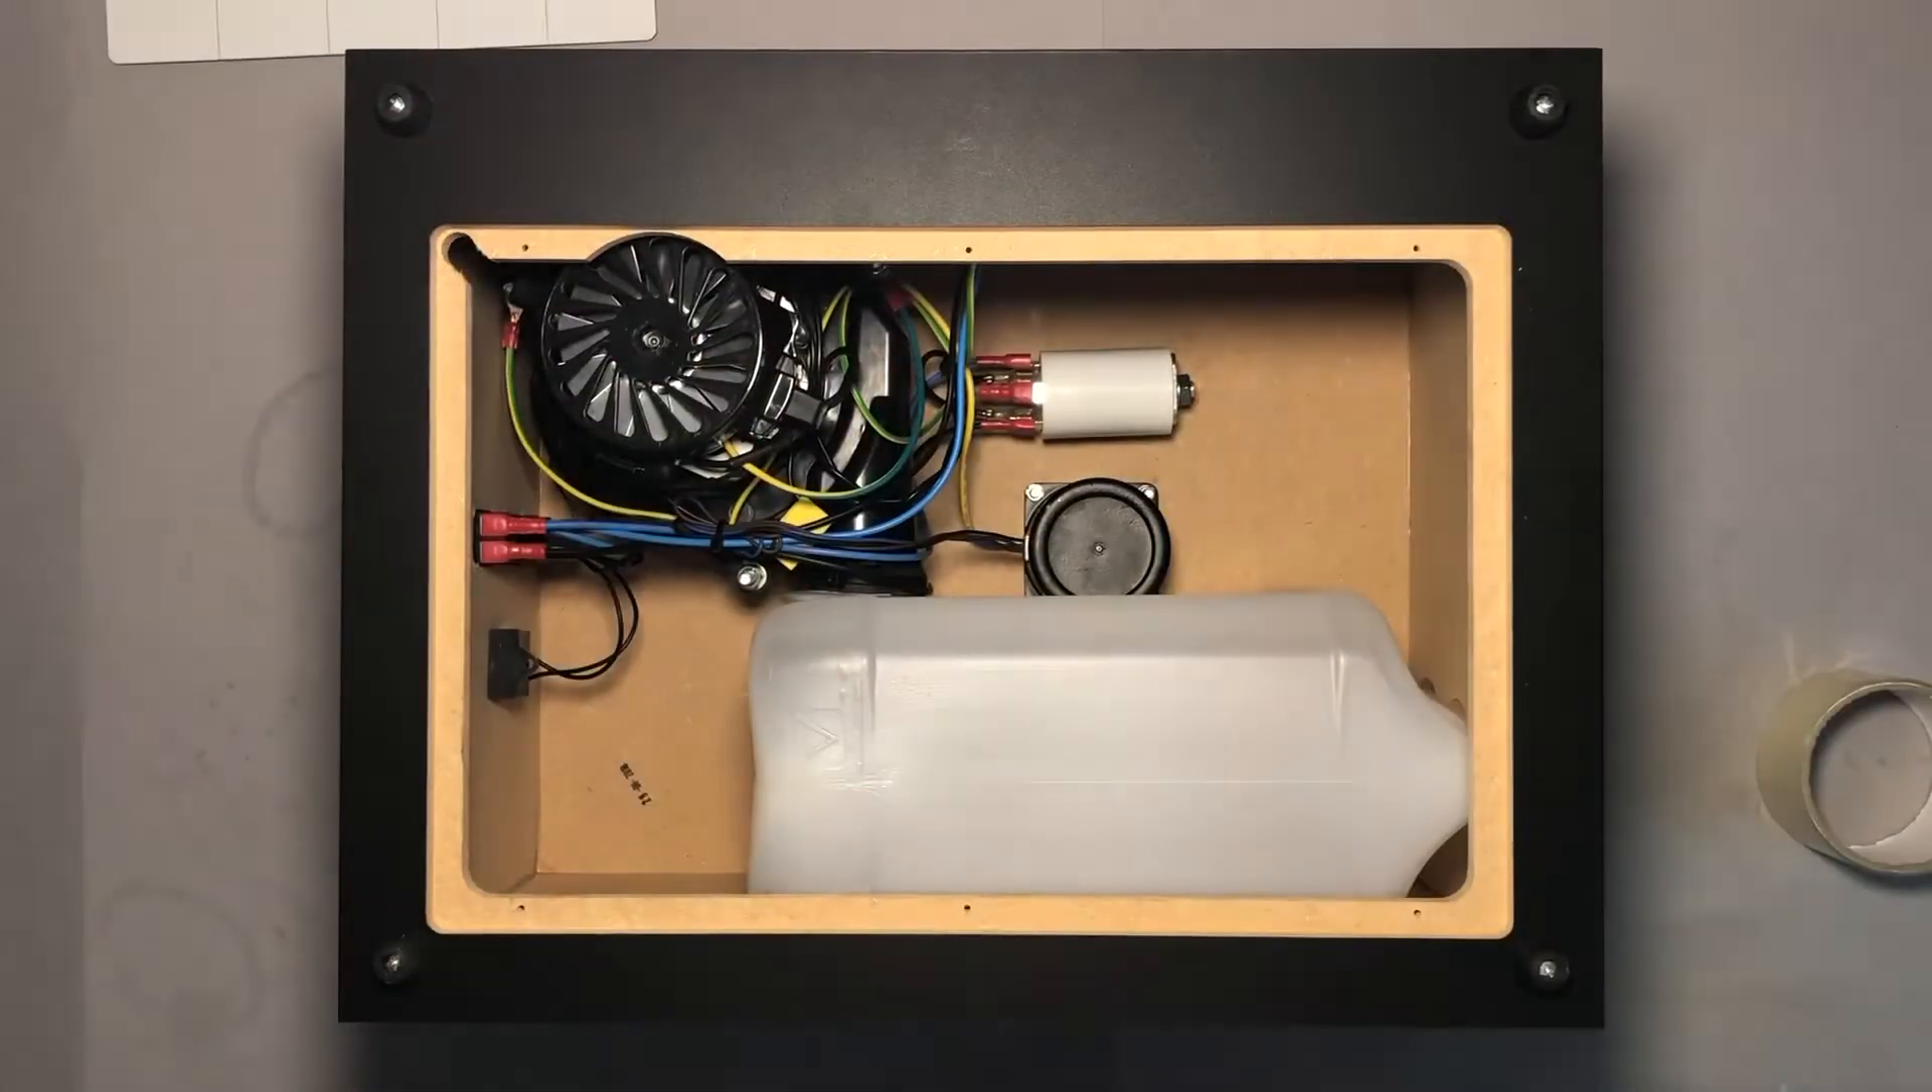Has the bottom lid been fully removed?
Yes.